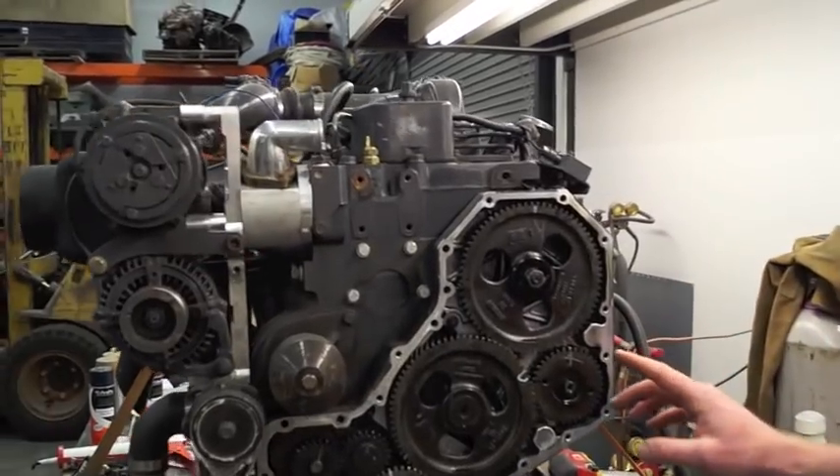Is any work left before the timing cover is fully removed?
No.